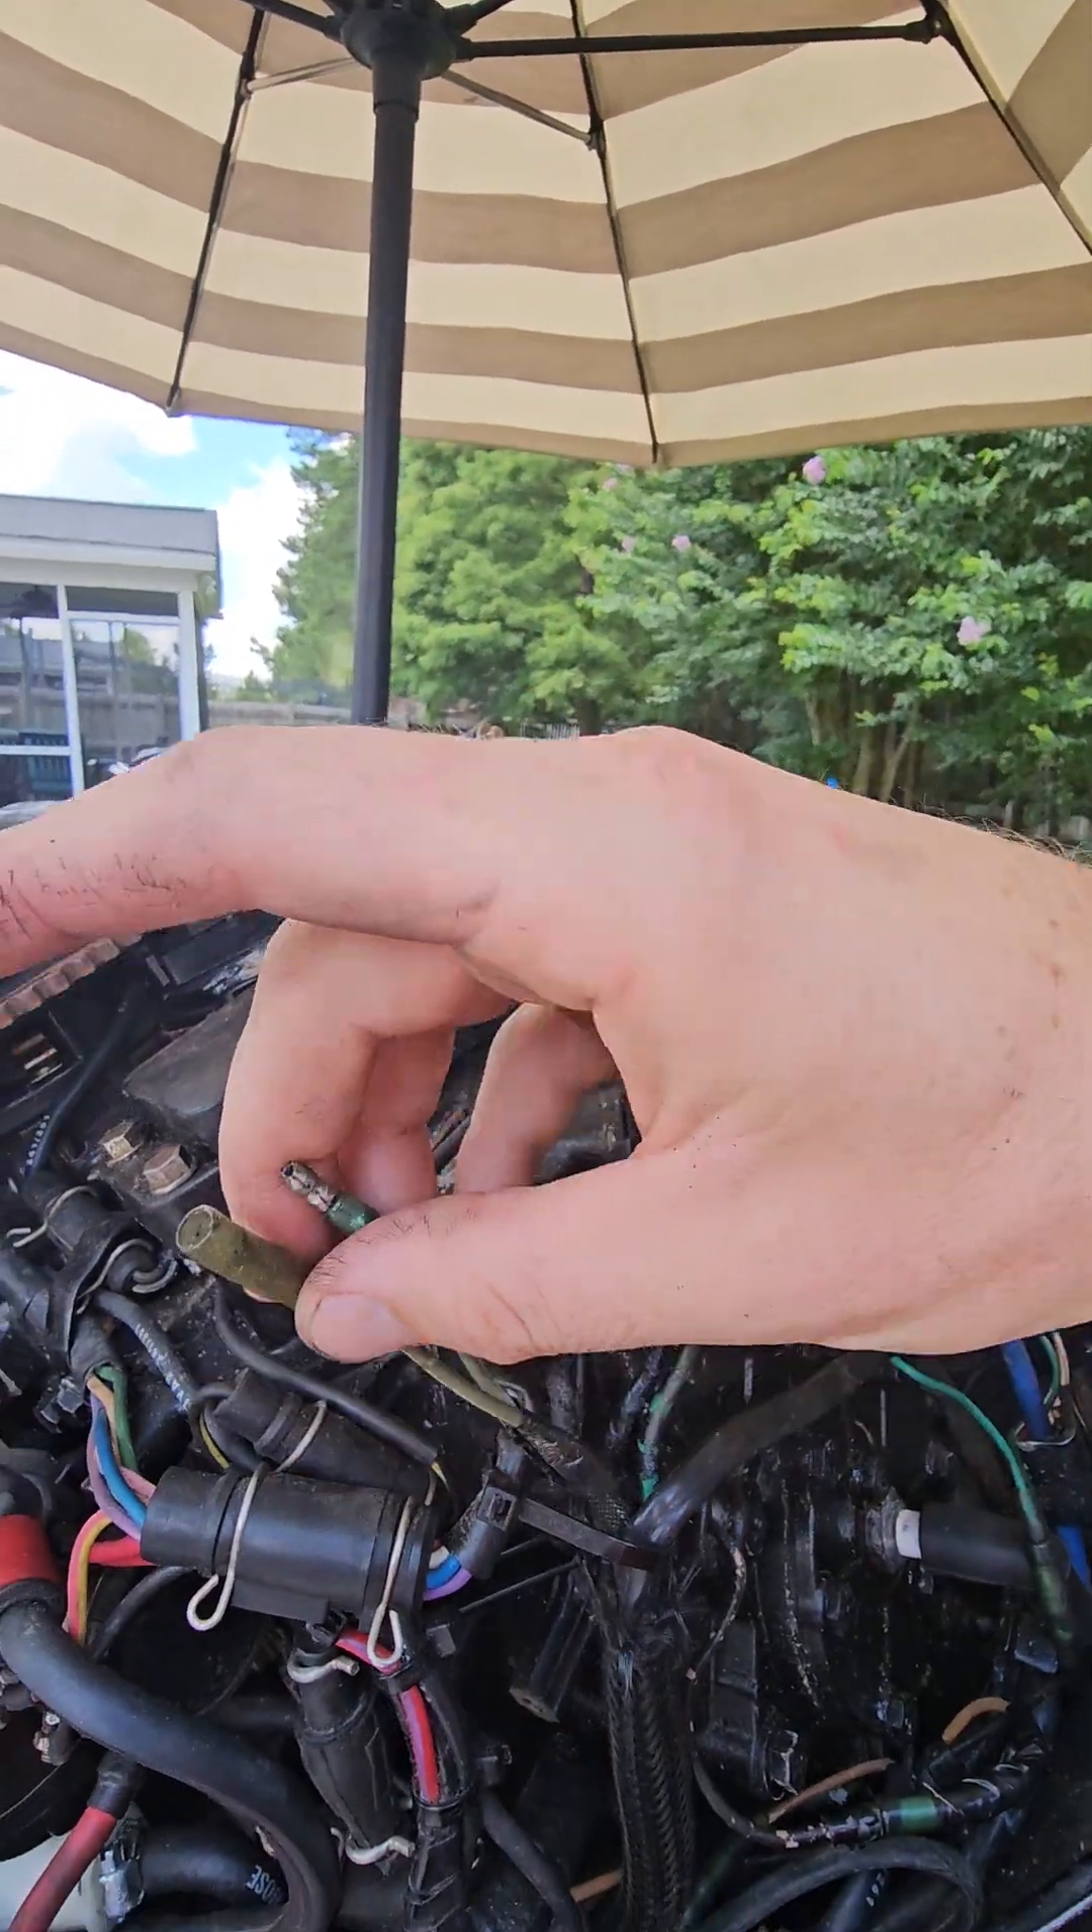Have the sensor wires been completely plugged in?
No.